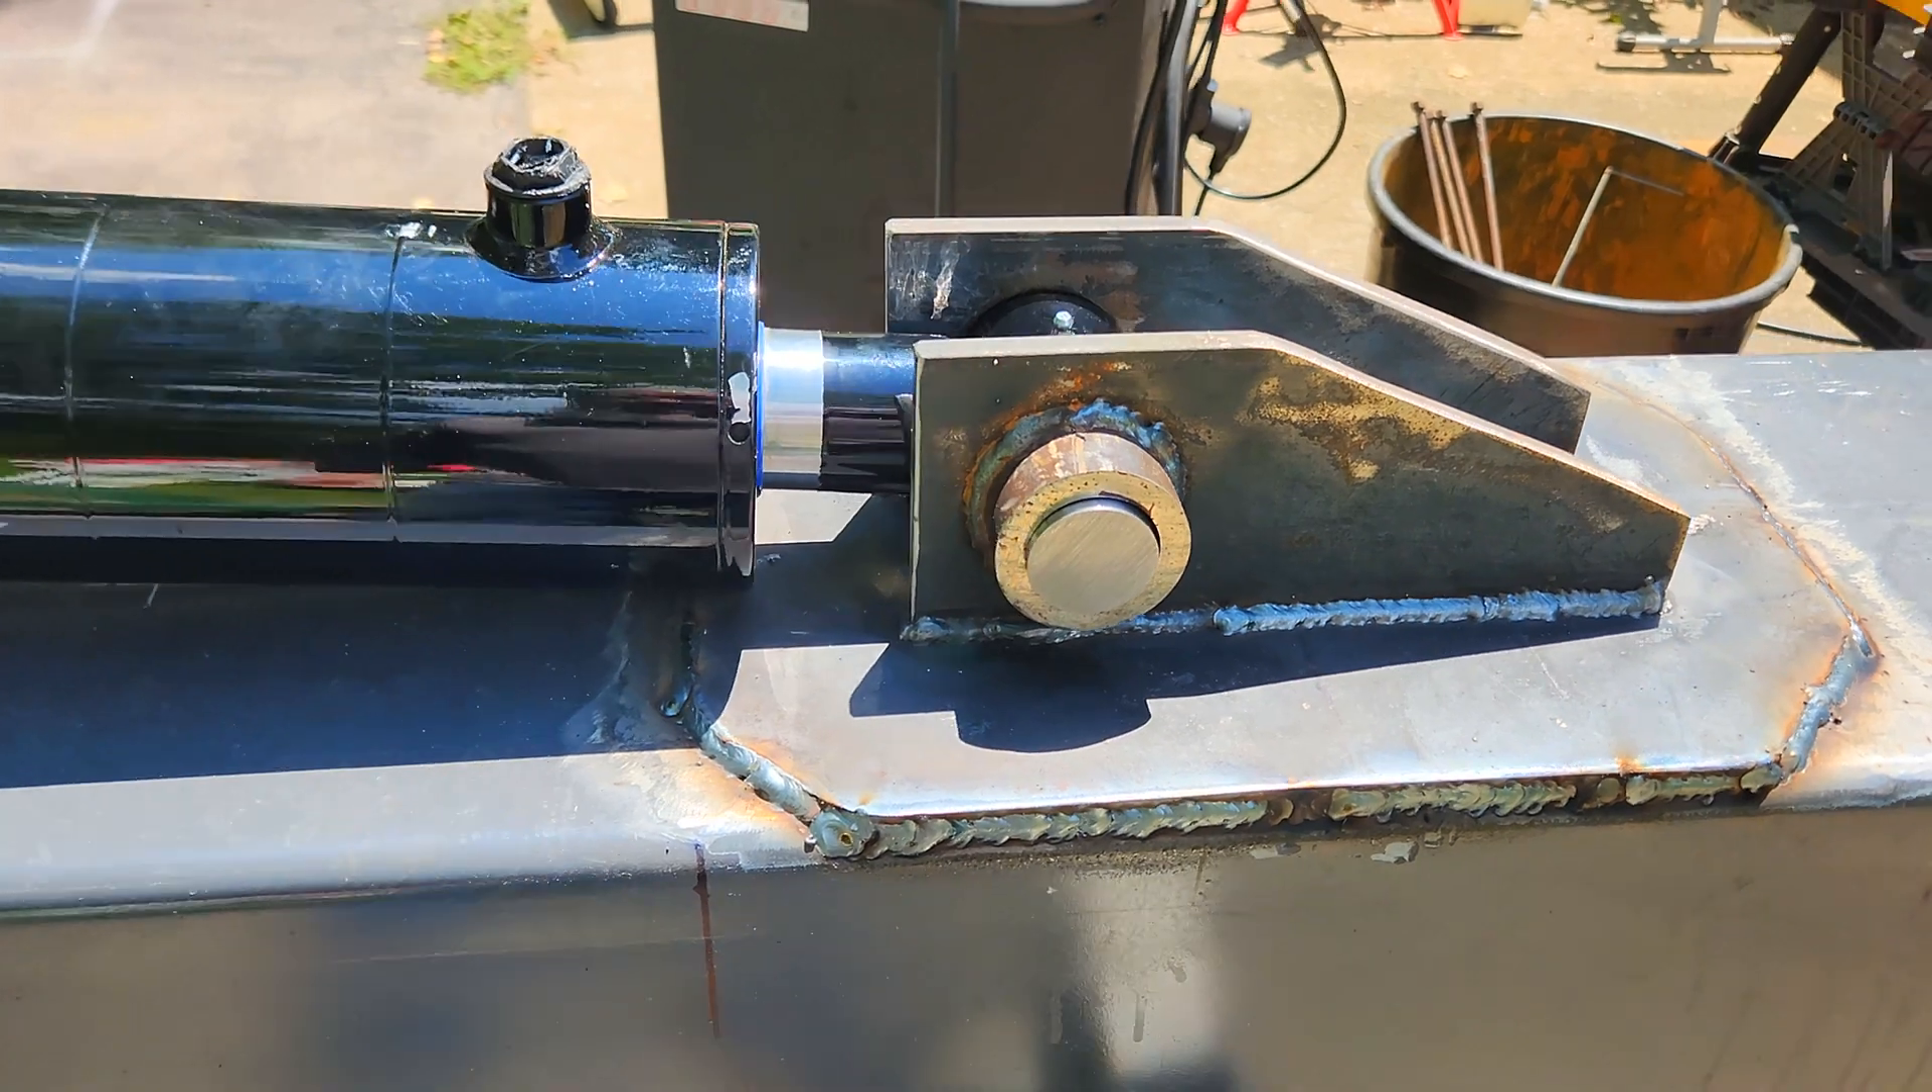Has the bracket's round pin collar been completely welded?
Yes.